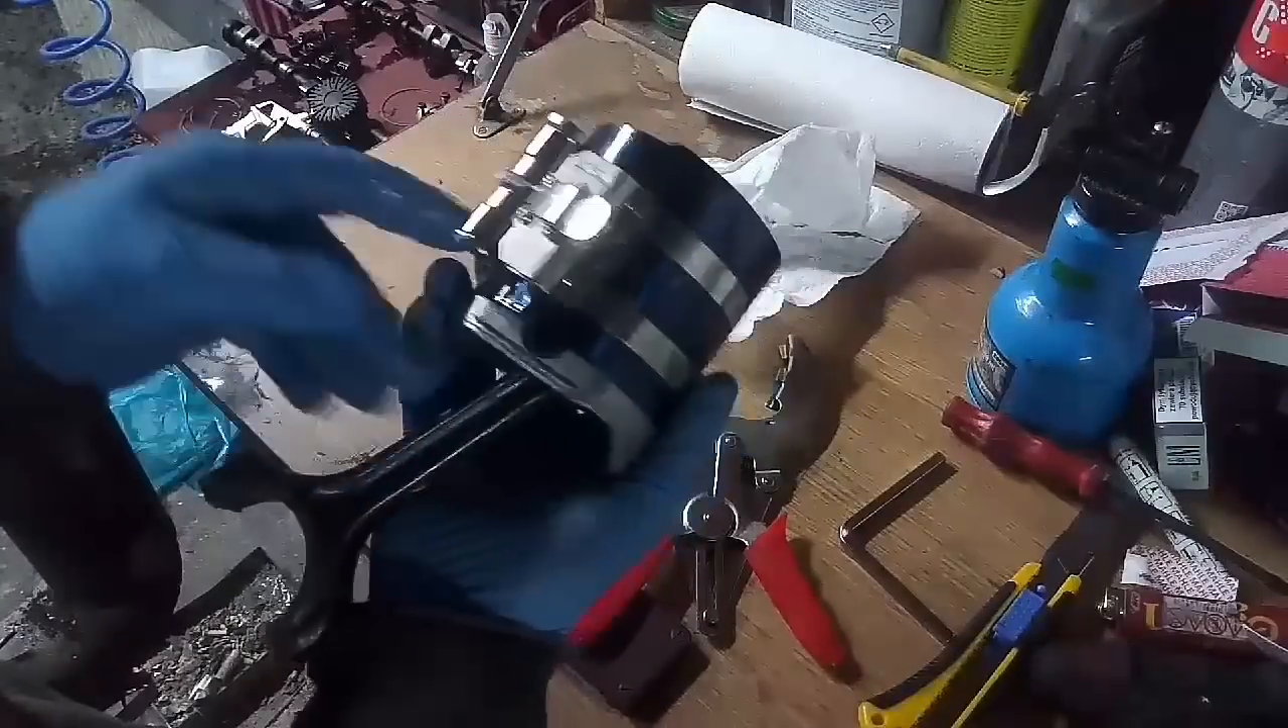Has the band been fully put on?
Yes.